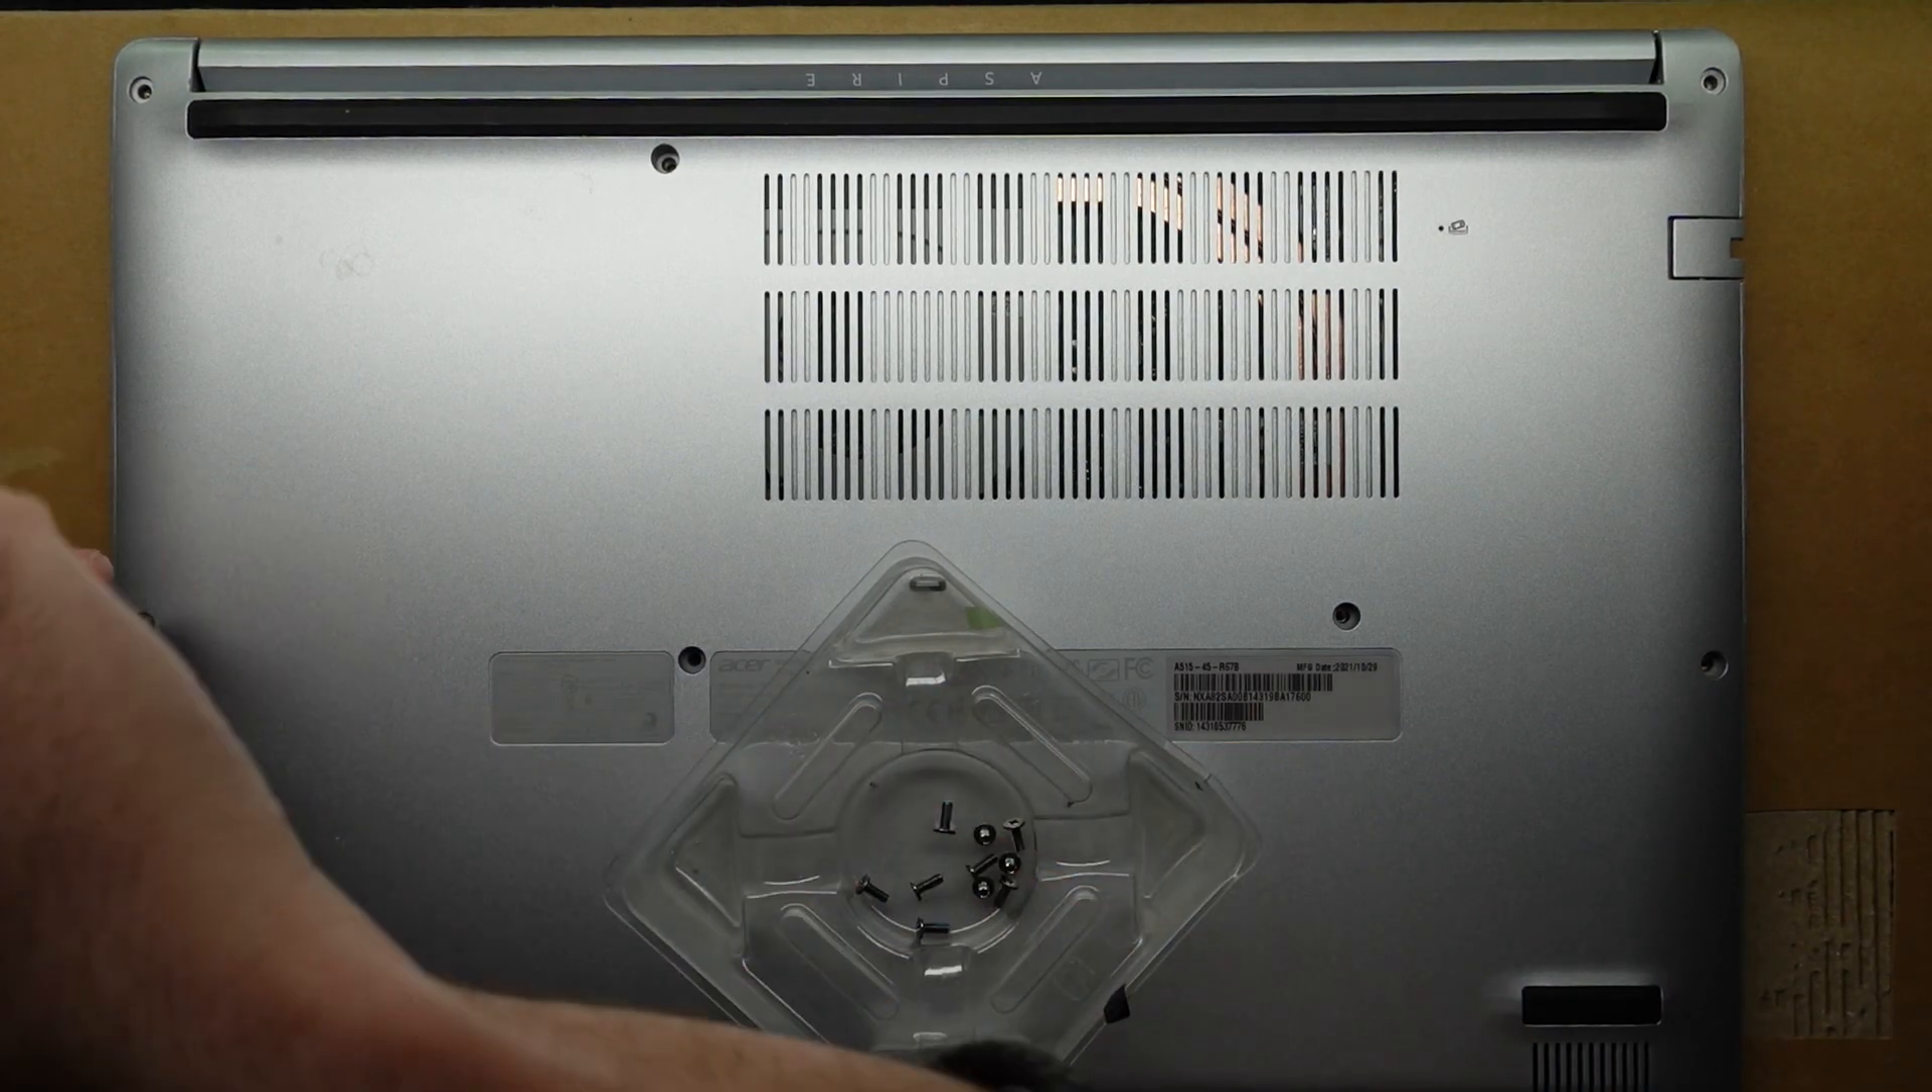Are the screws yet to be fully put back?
Yes.